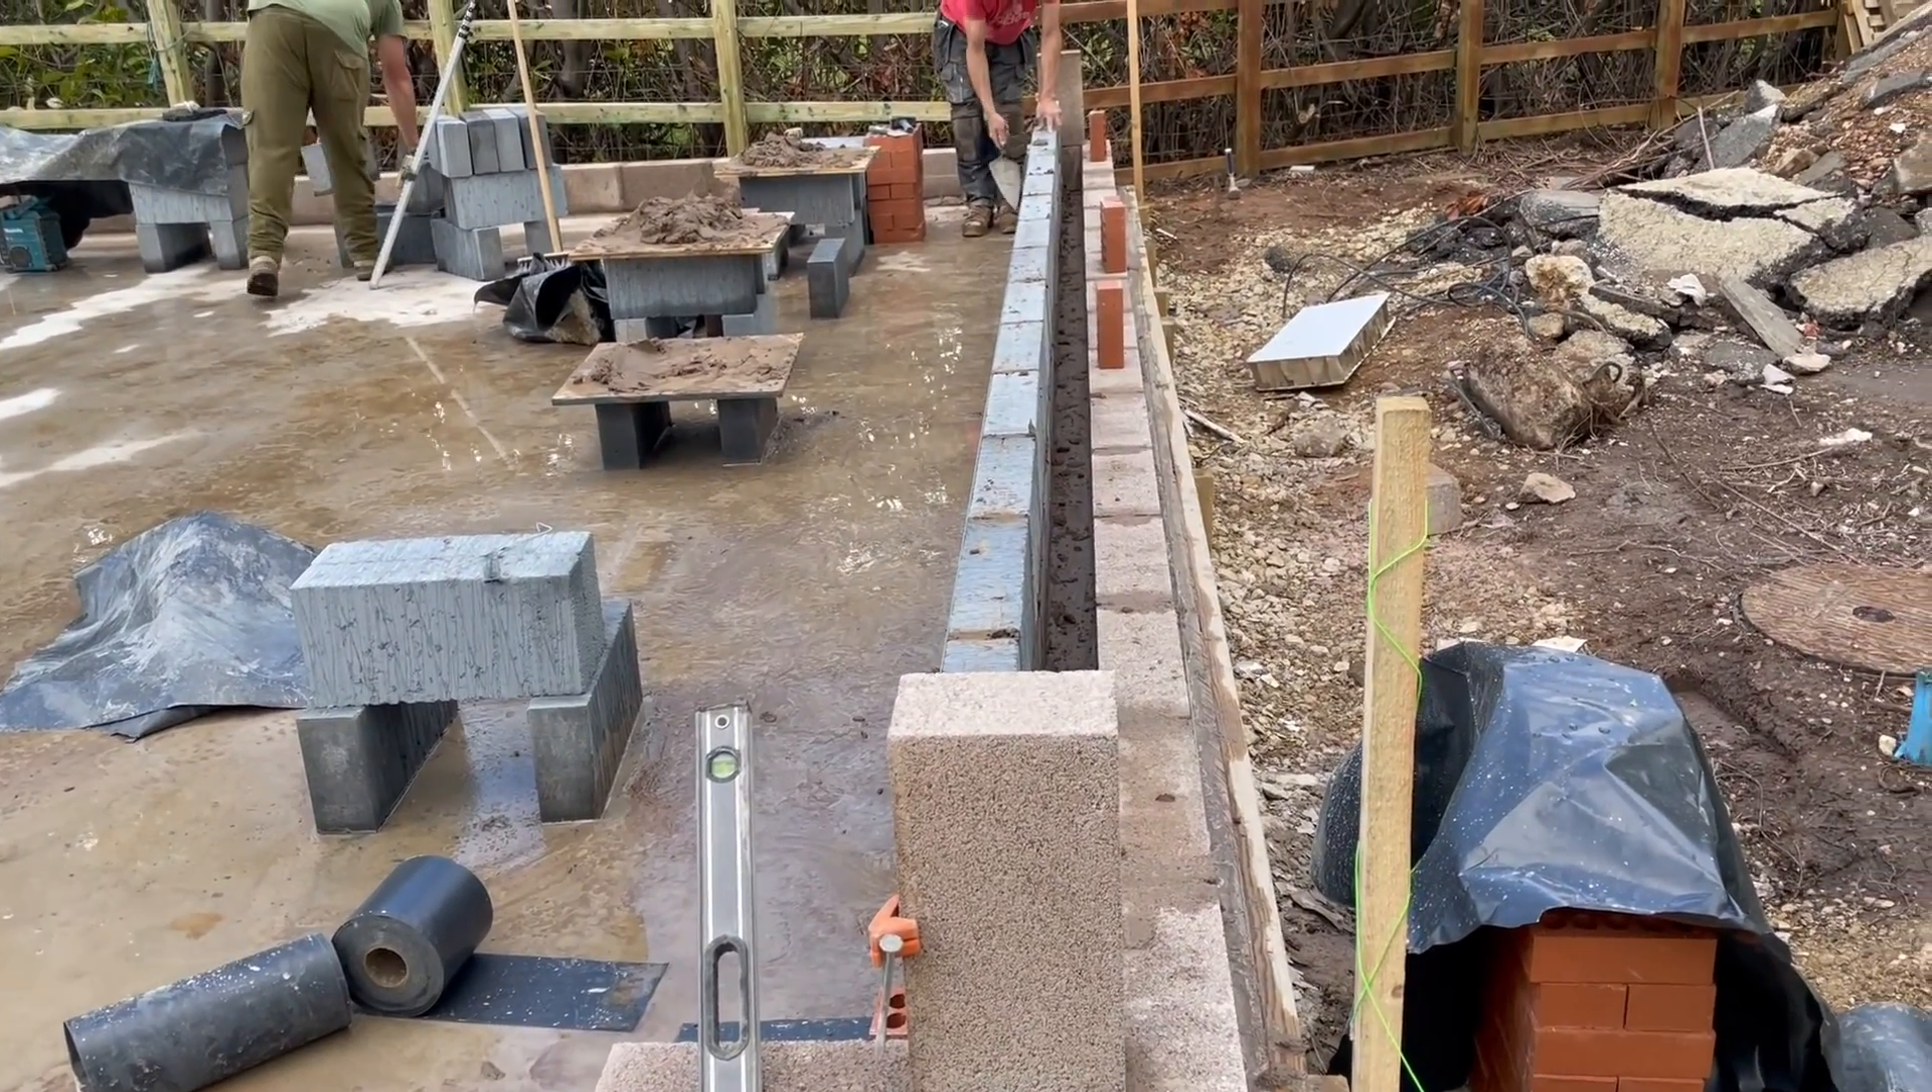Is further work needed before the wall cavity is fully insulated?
Yes.